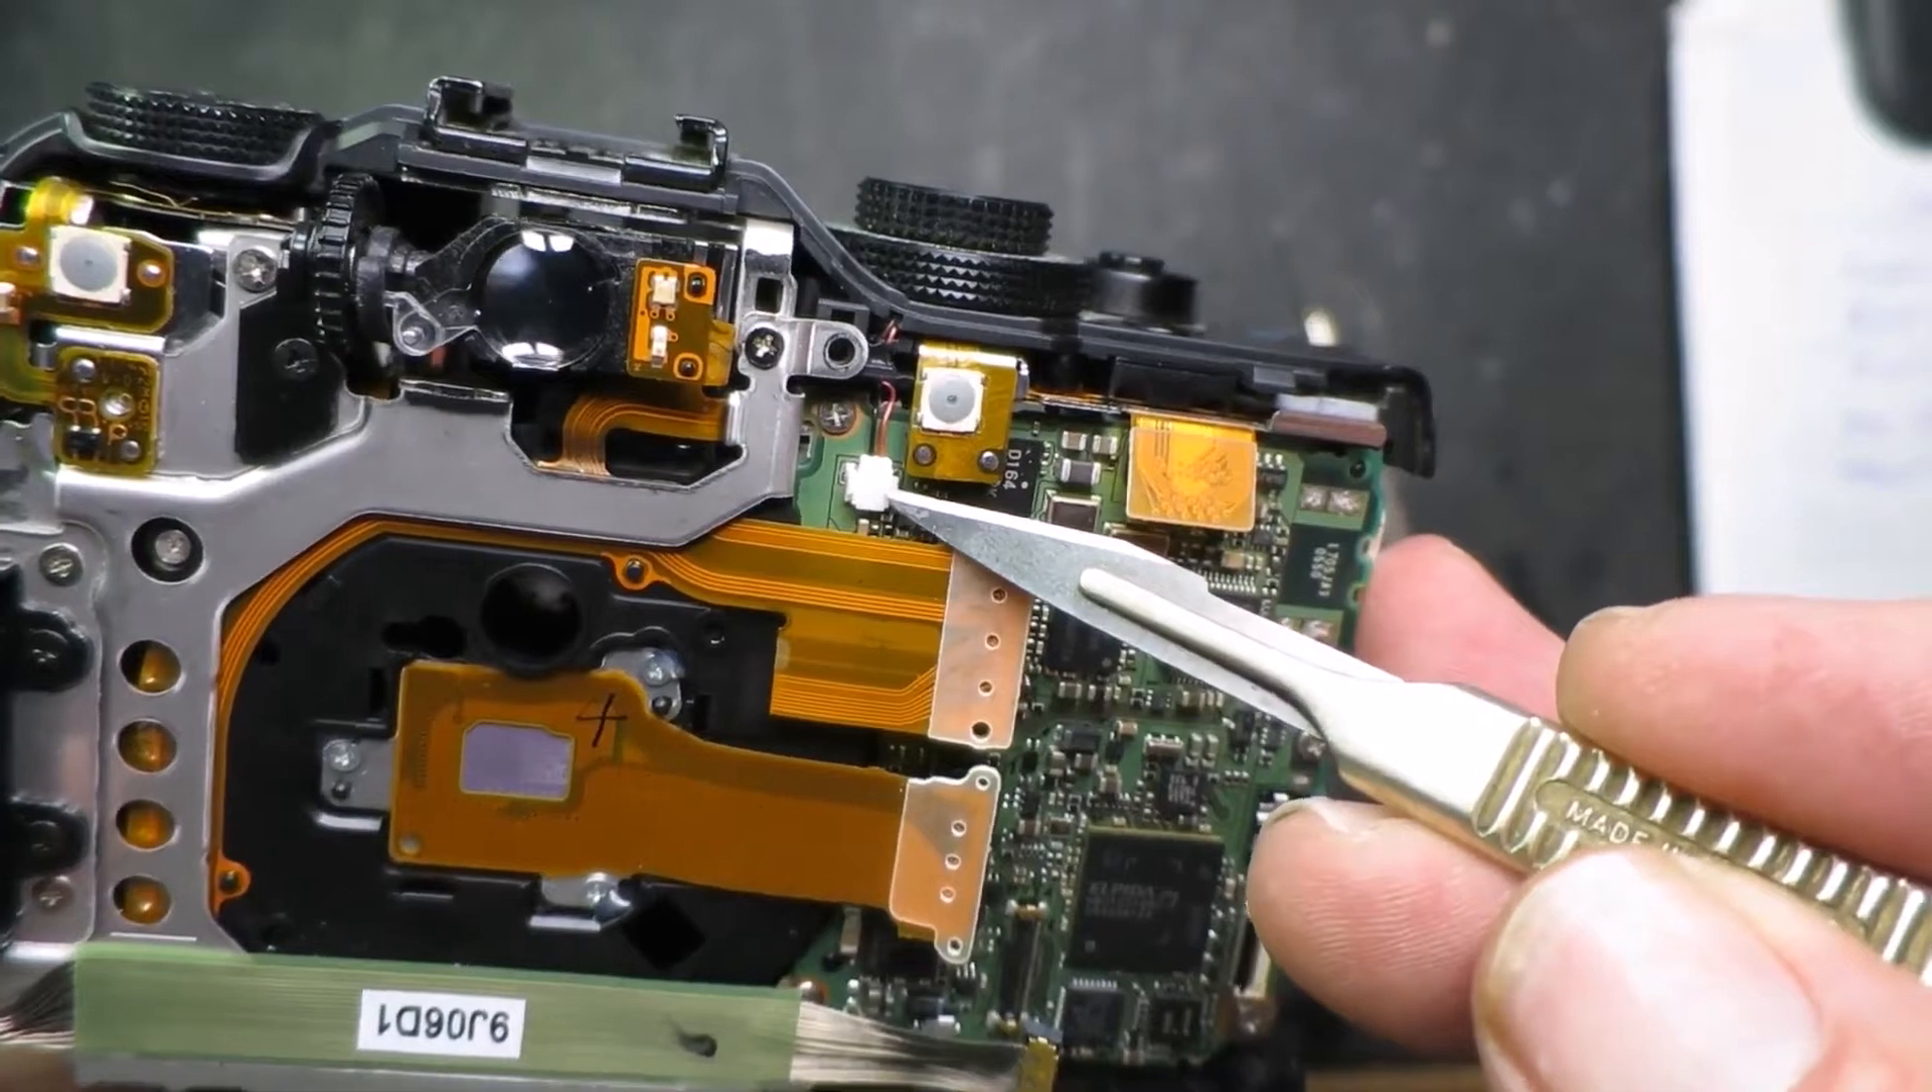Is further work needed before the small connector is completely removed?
Yes.